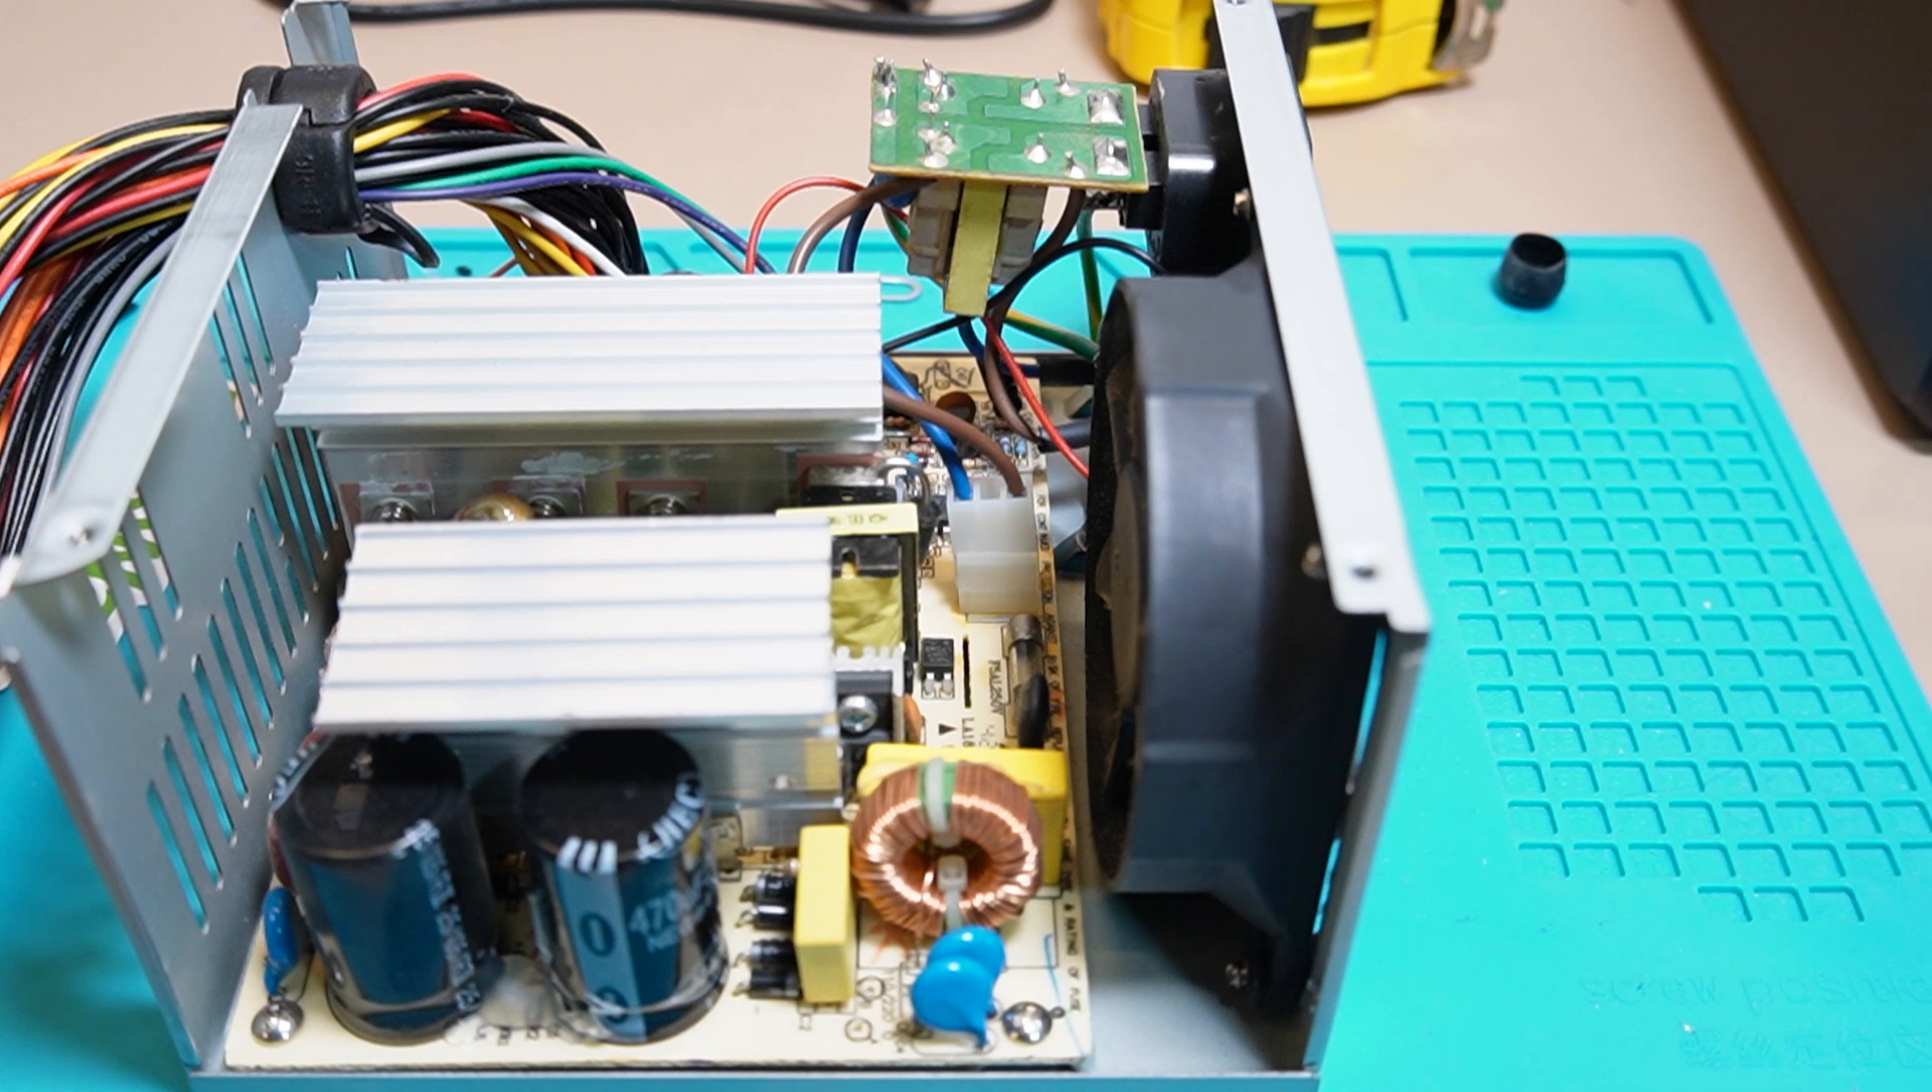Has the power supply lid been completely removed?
Yes.